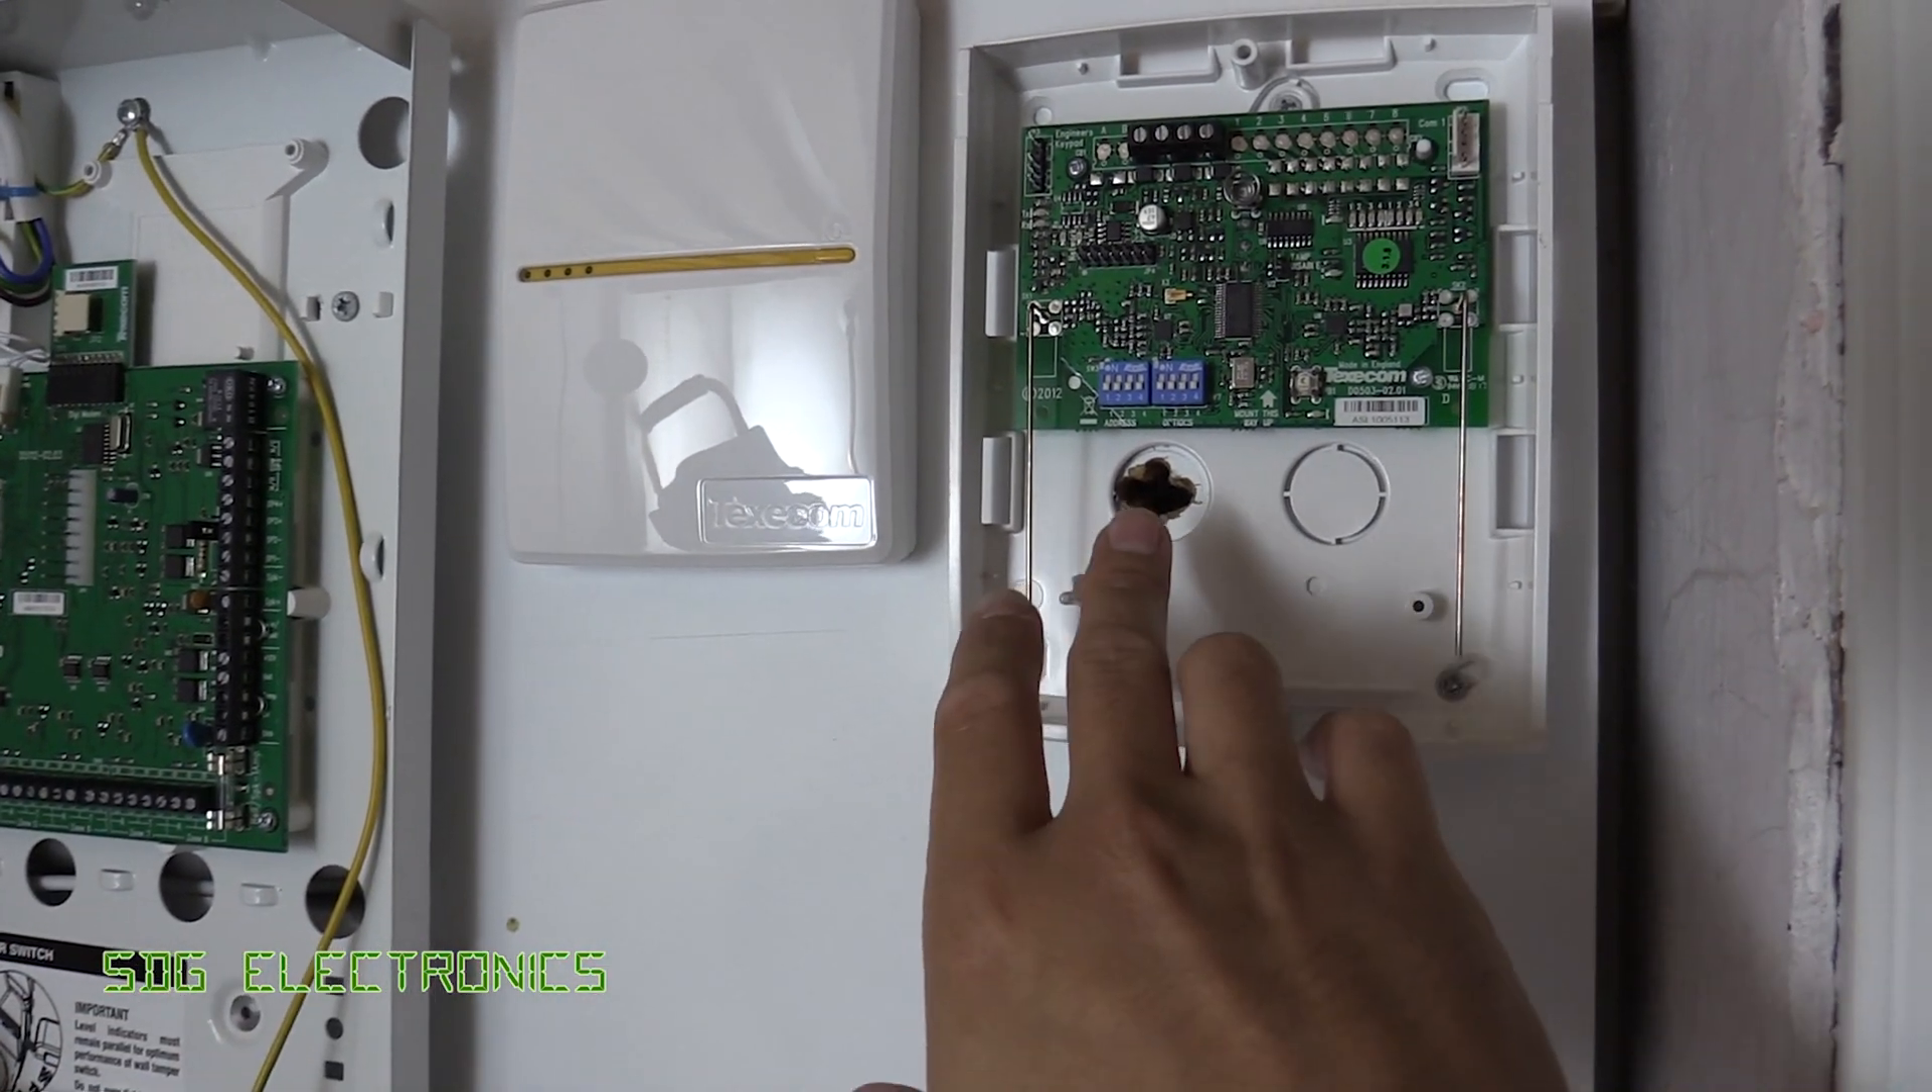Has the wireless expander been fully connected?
No.